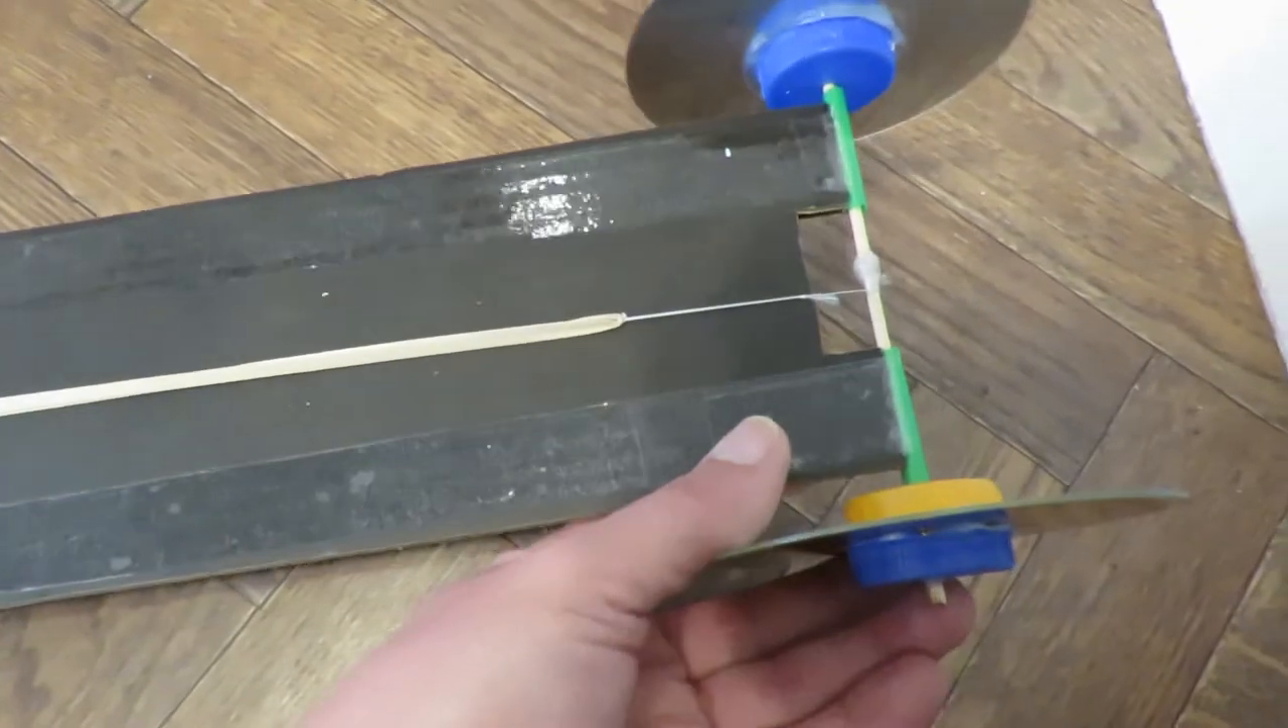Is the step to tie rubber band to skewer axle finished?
Yes.